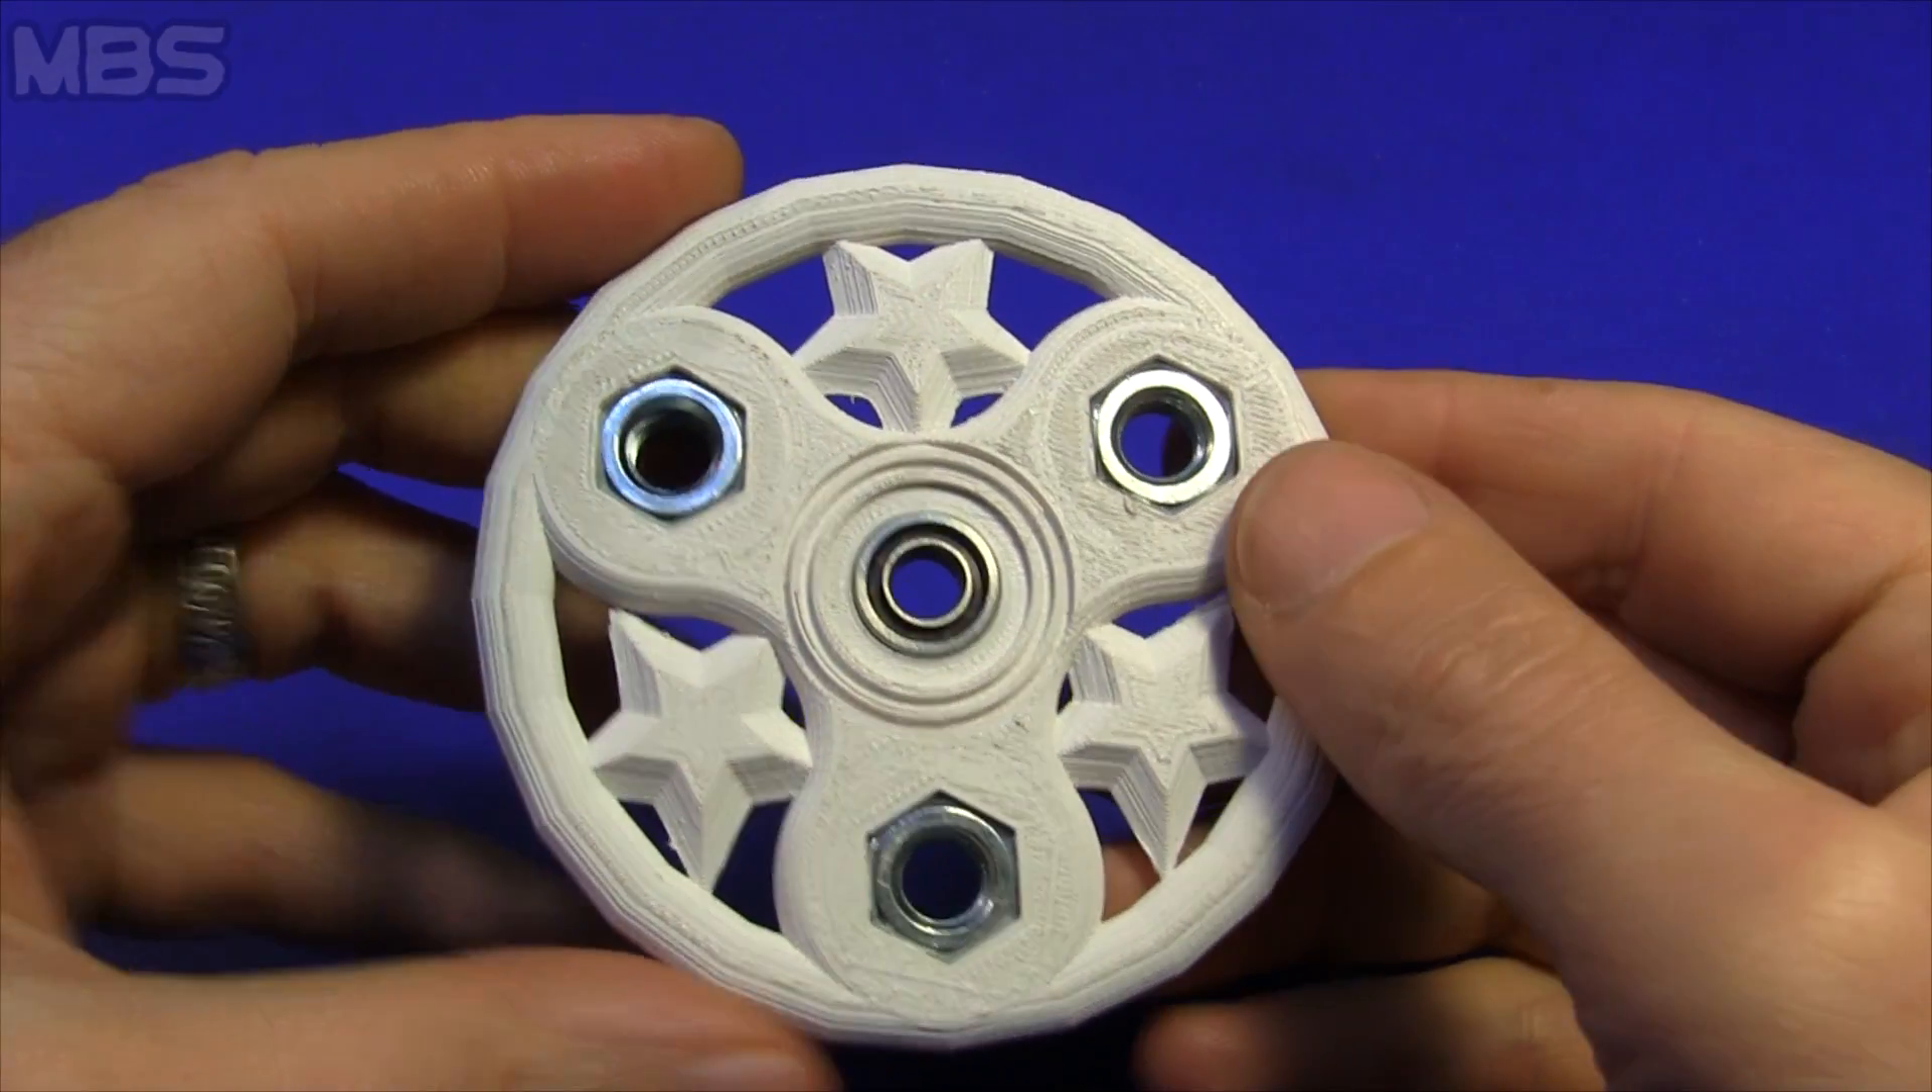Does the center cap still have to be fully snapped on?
Yes.